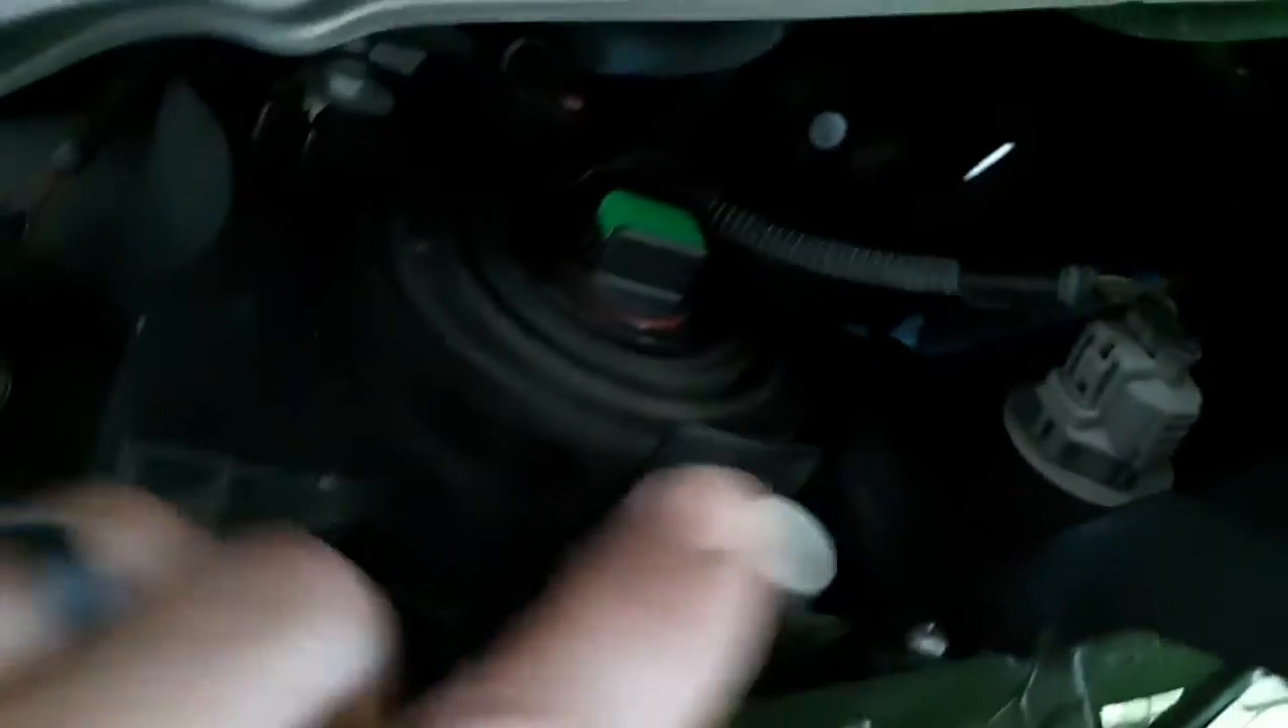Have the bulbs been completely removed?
No.